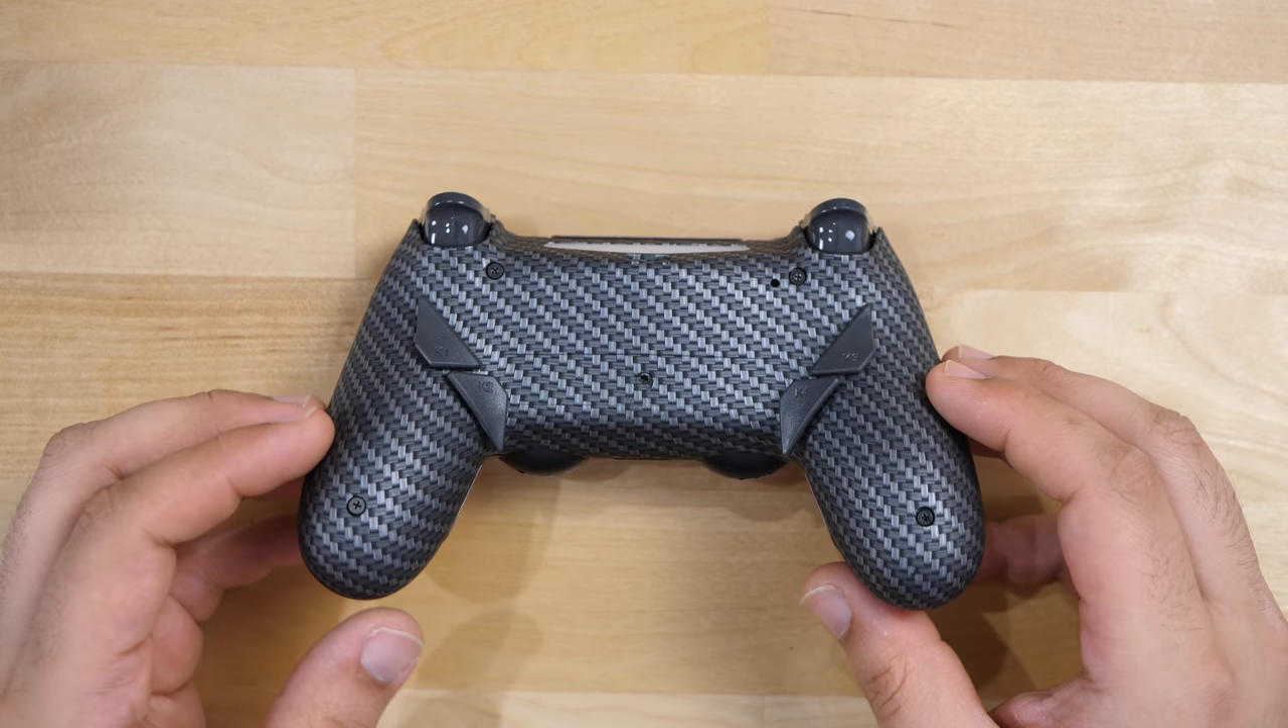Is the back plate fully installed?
Yes.